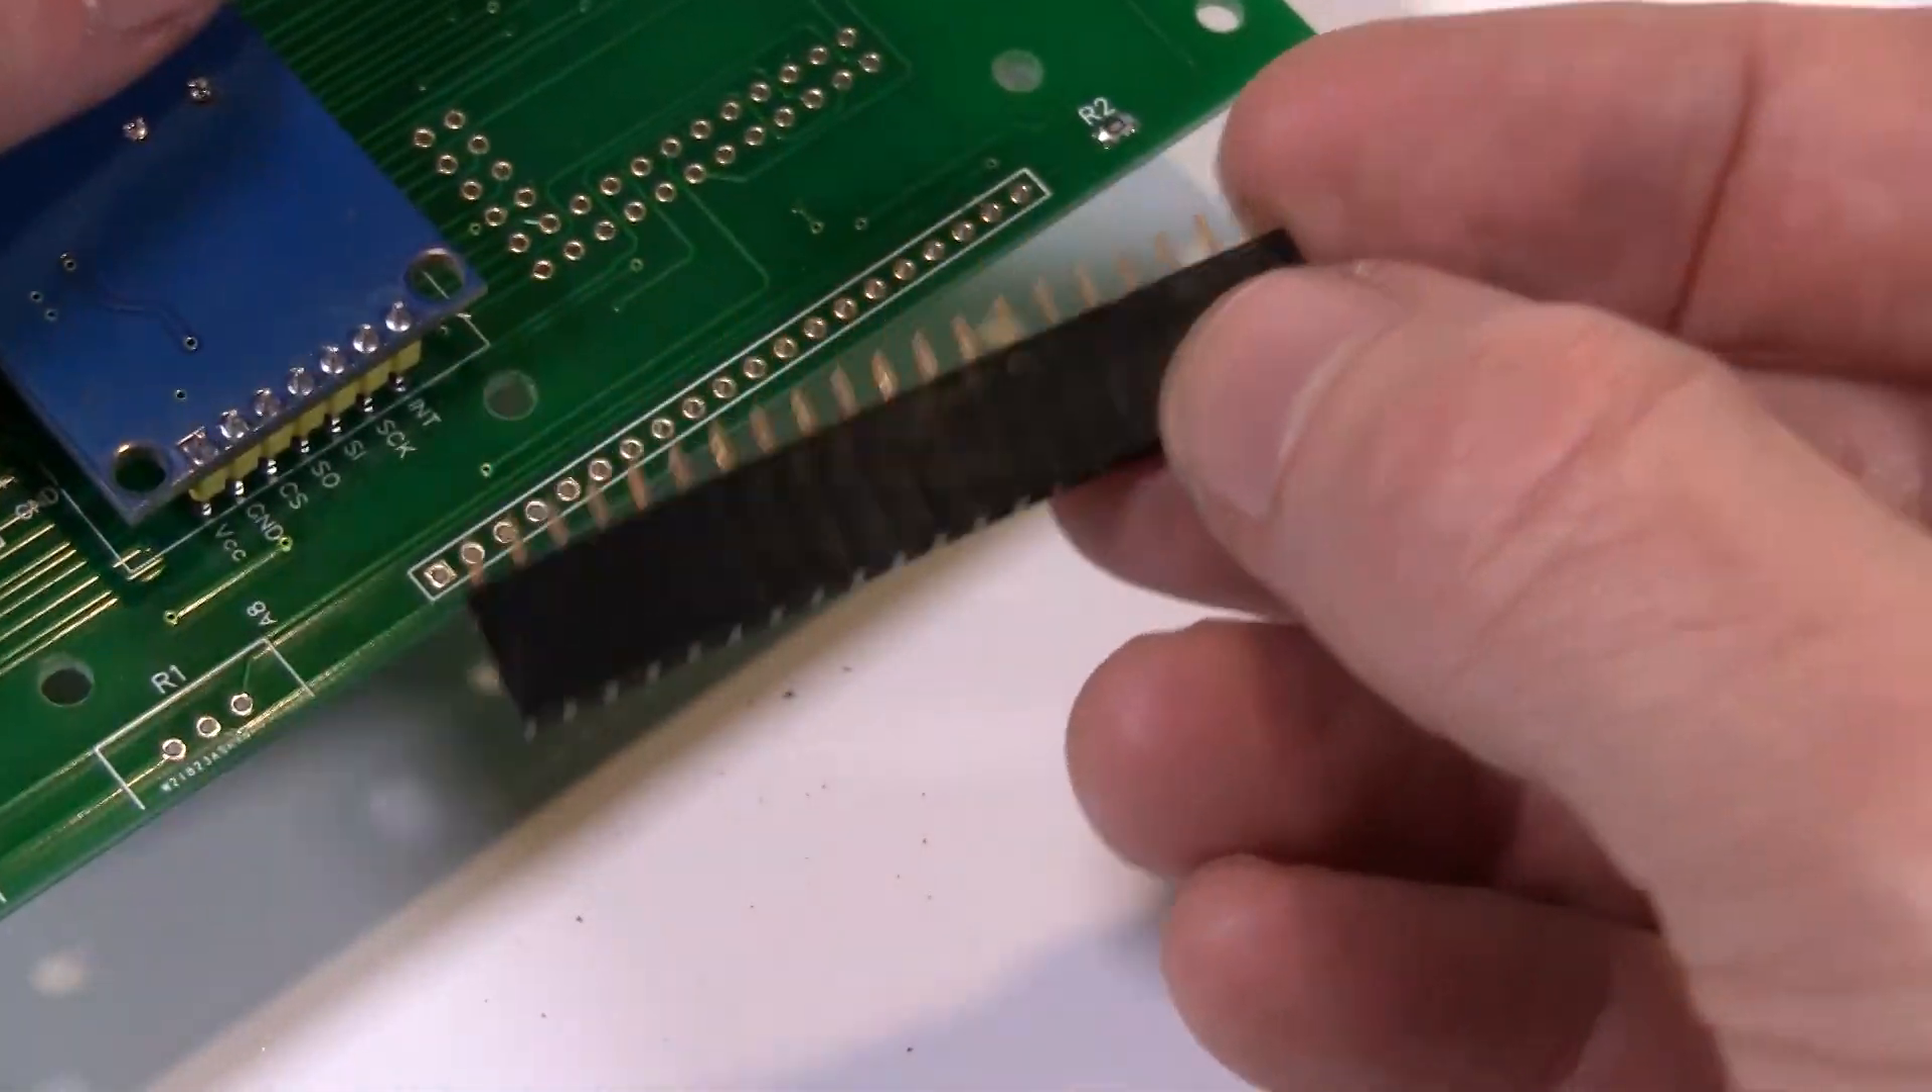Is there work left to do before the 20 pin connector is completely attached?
Yes.